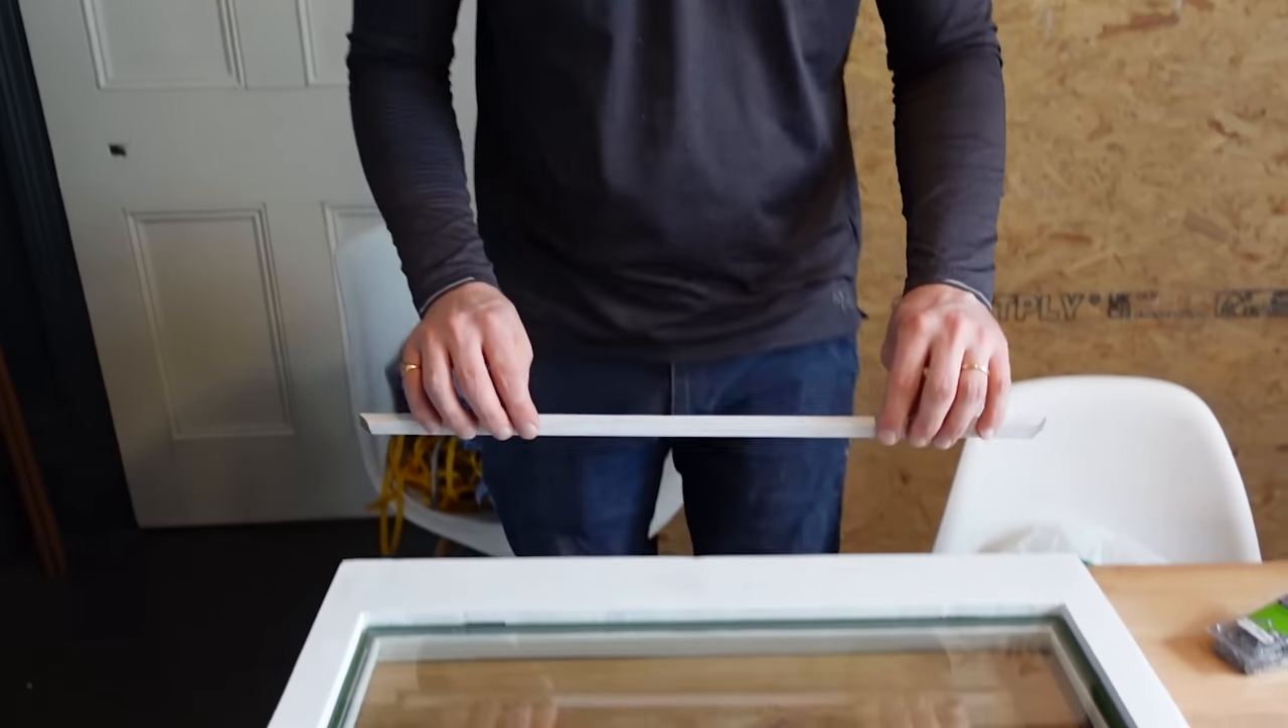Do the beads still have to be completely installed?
Yes.